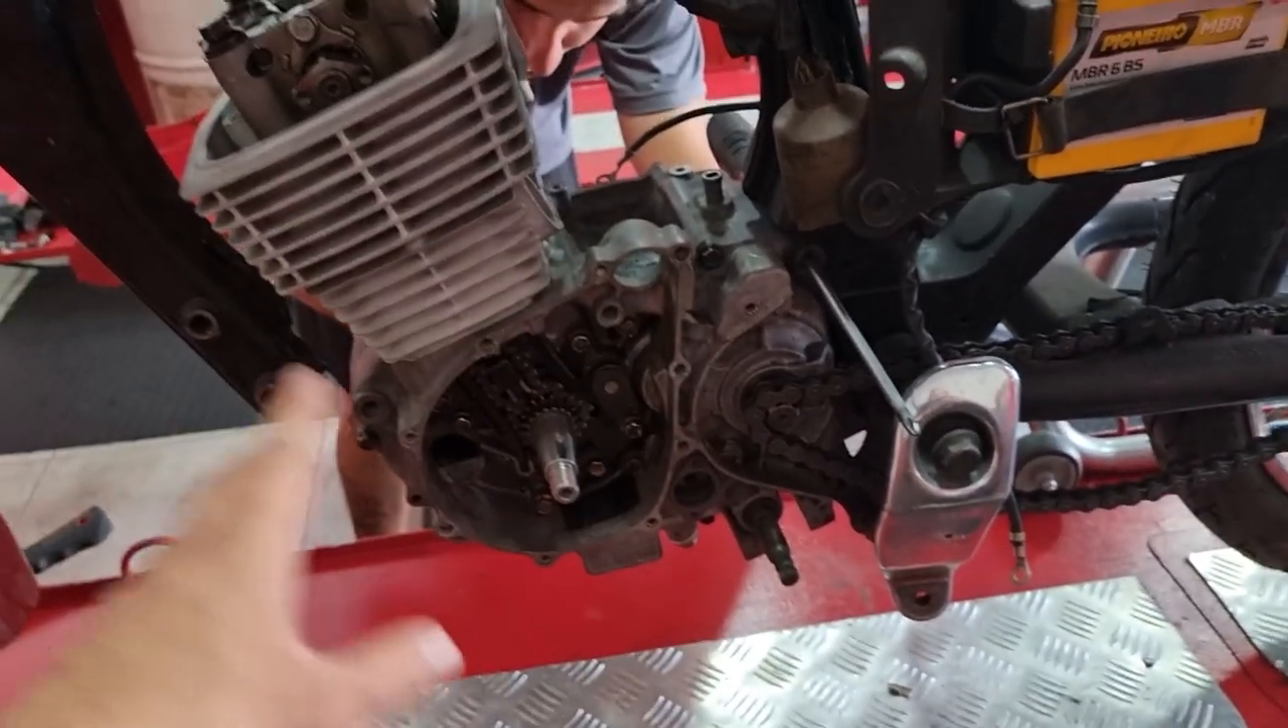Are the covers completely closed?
No.